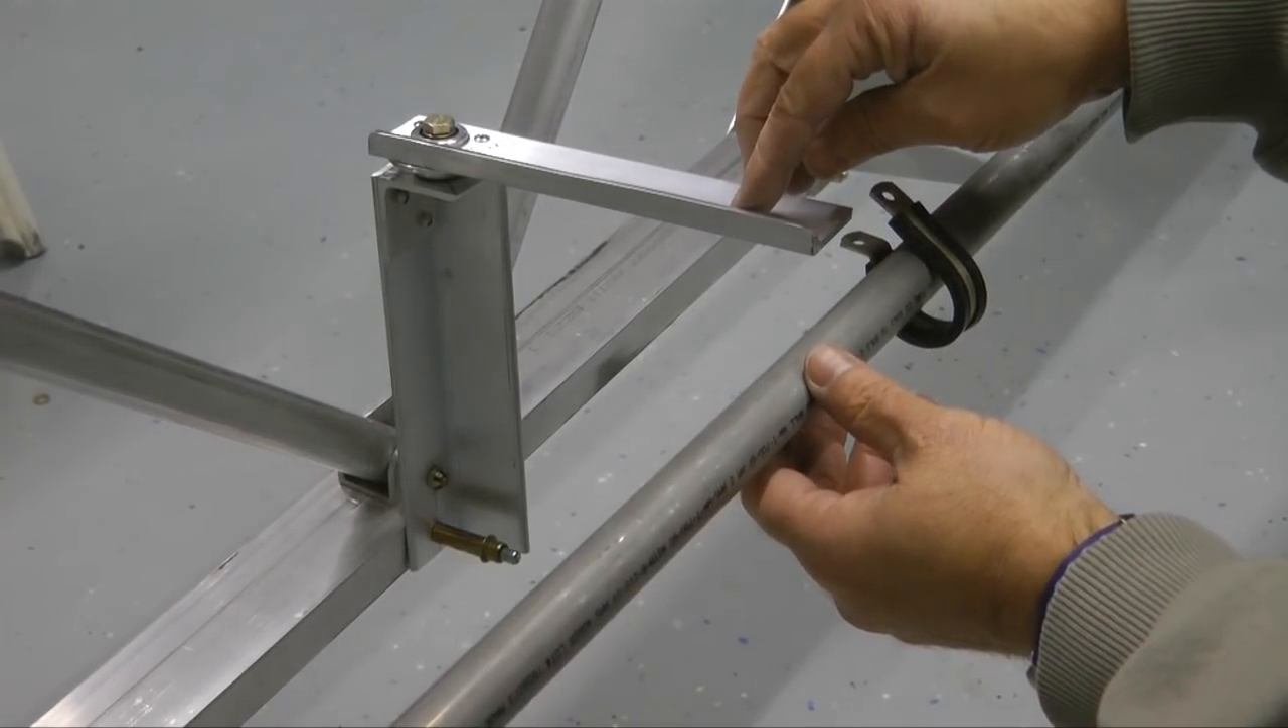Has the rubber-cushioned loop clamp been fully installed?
No.